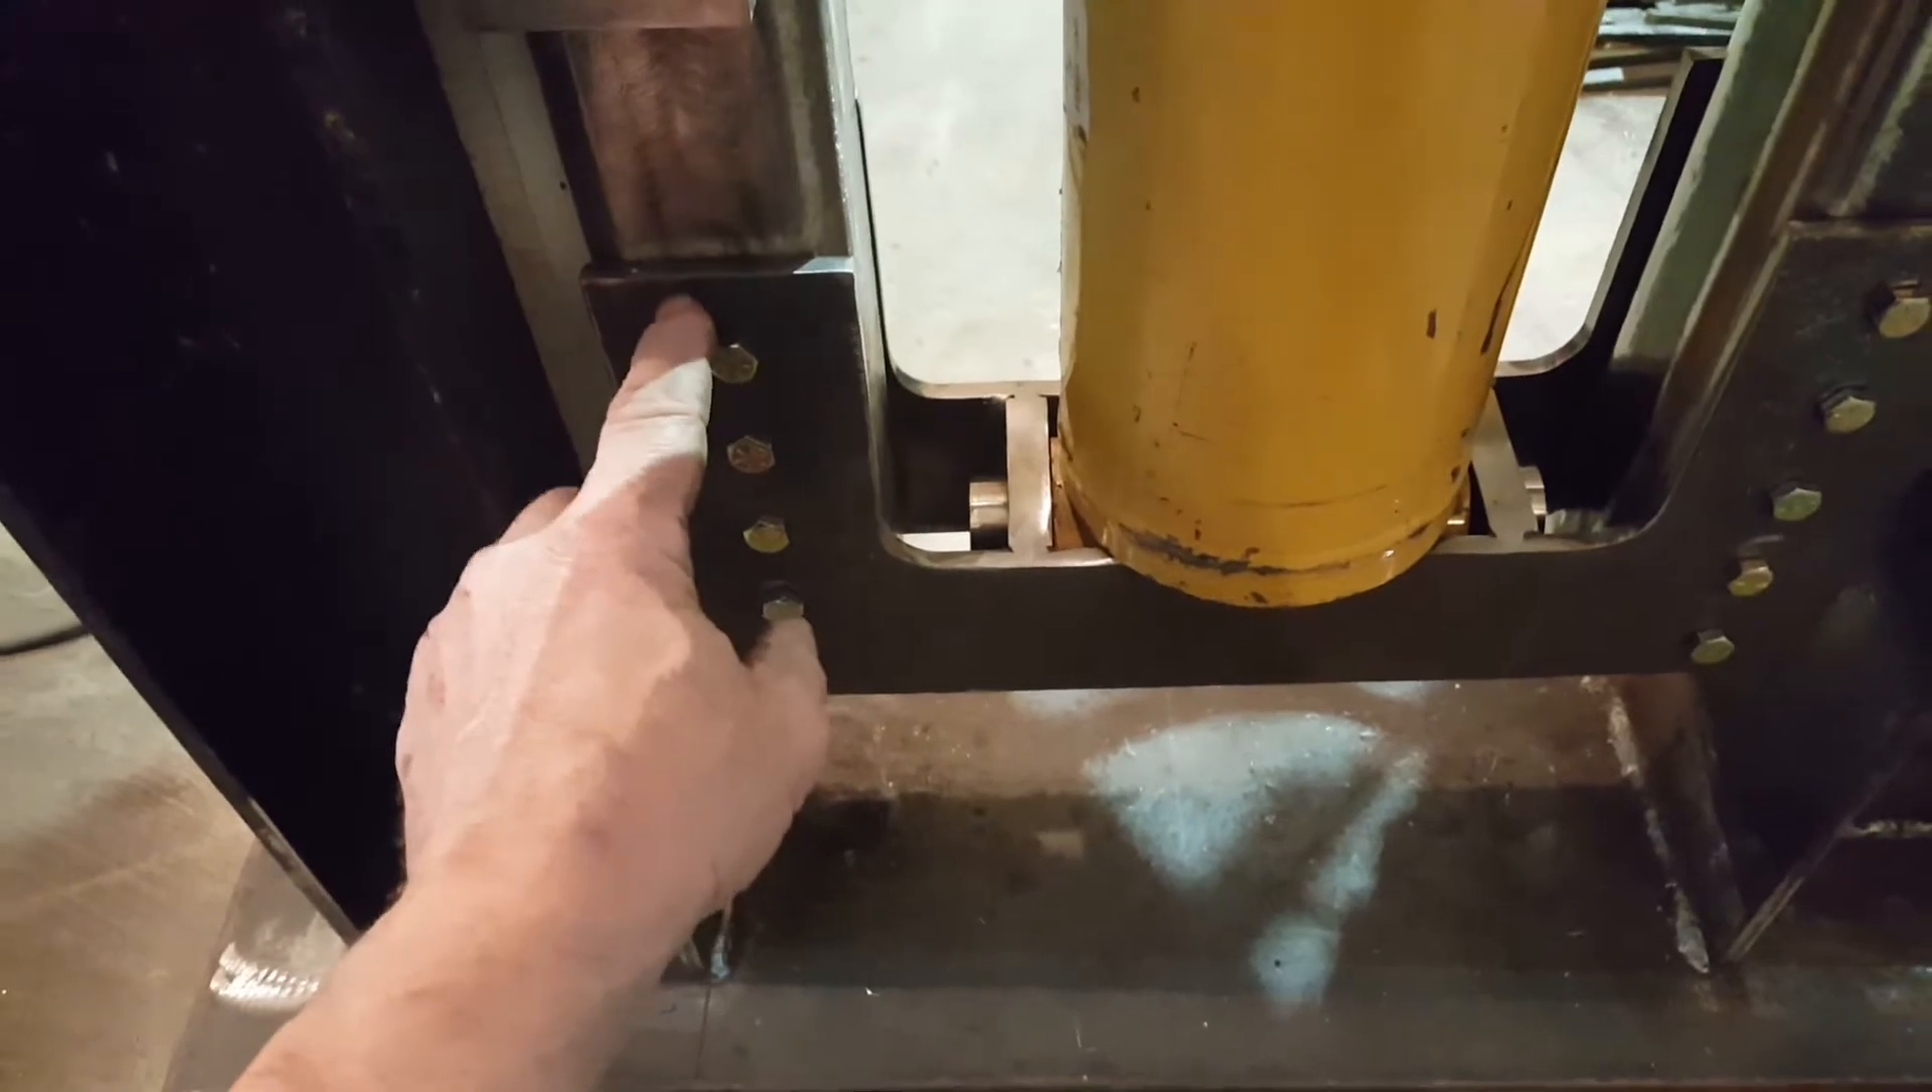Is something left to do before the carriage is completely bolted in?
No.